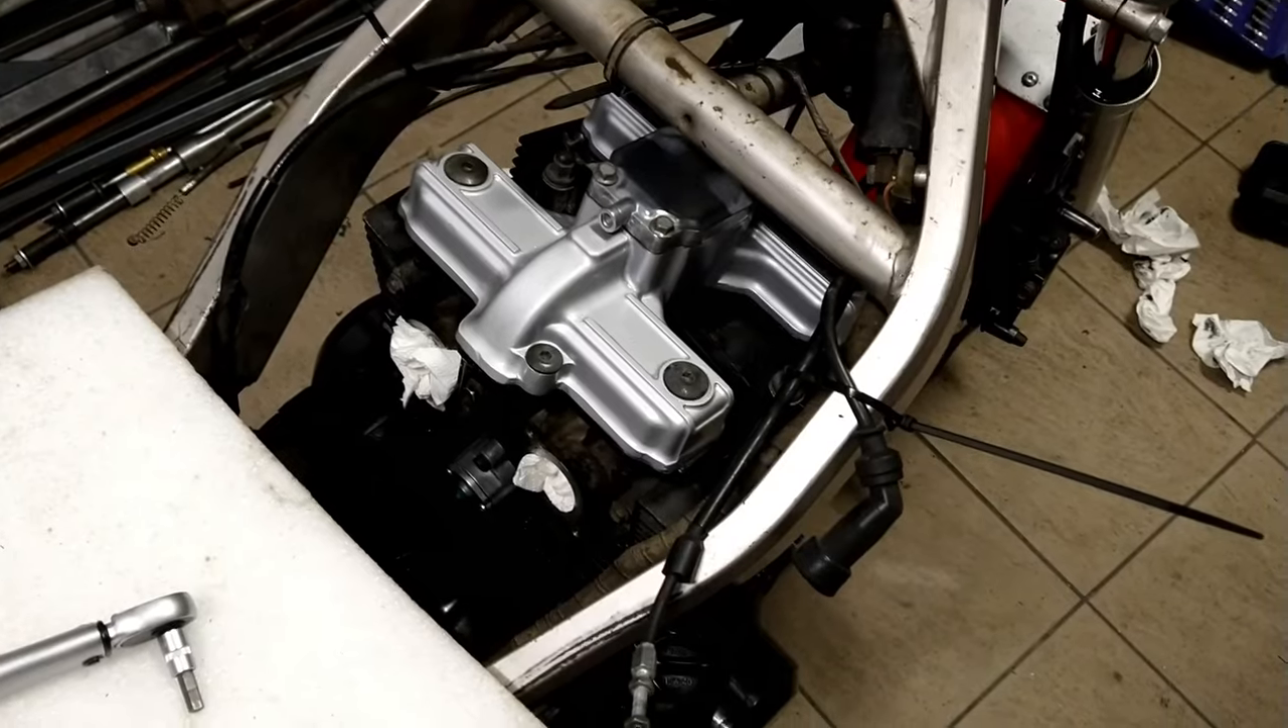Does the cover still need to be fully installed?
No.